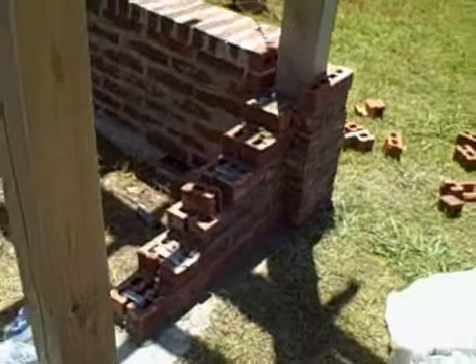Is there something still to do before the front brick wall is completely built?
Yes.